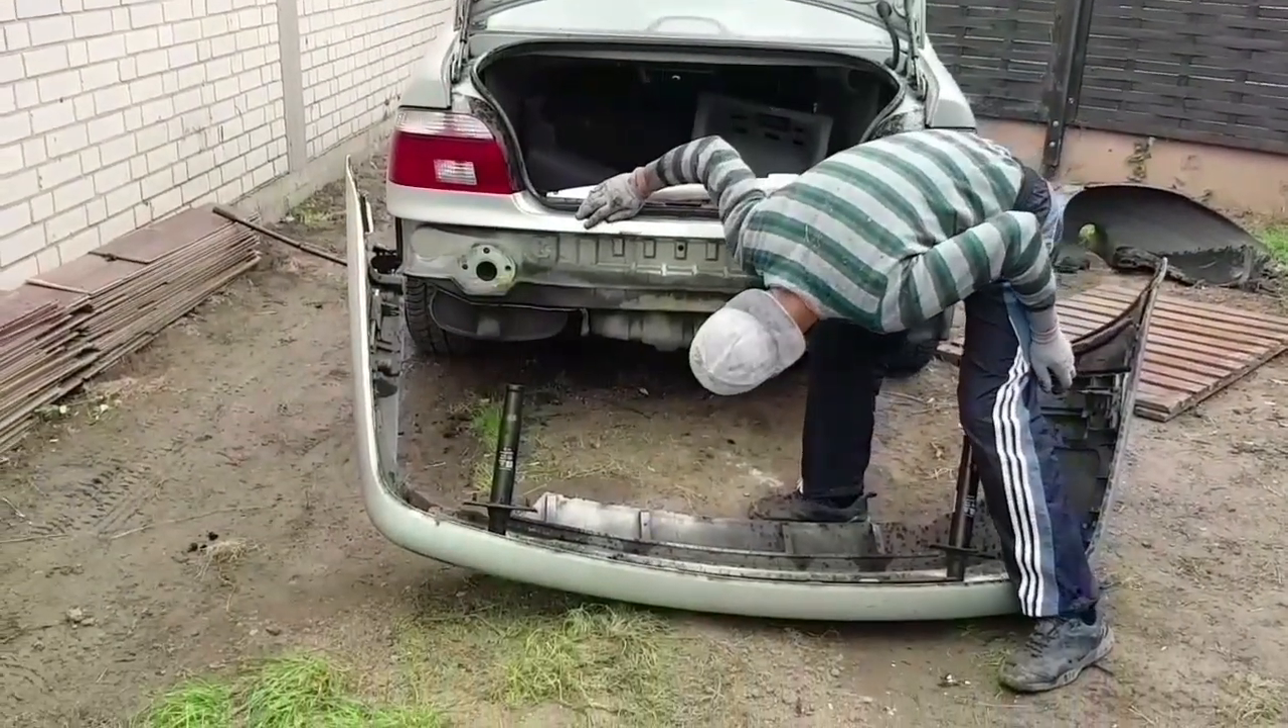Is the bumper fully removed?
Yes.